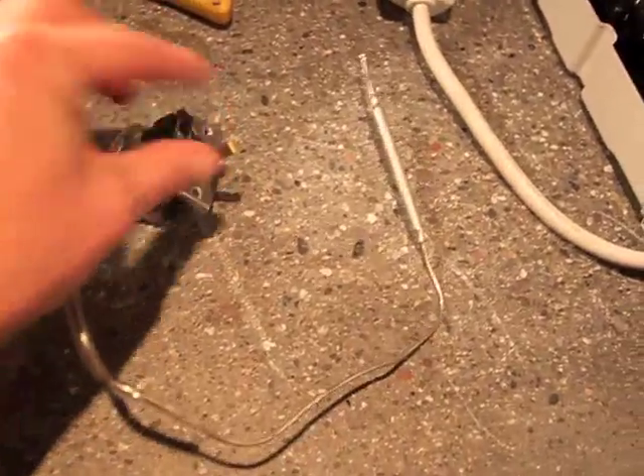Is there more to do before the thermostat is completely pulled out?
No.